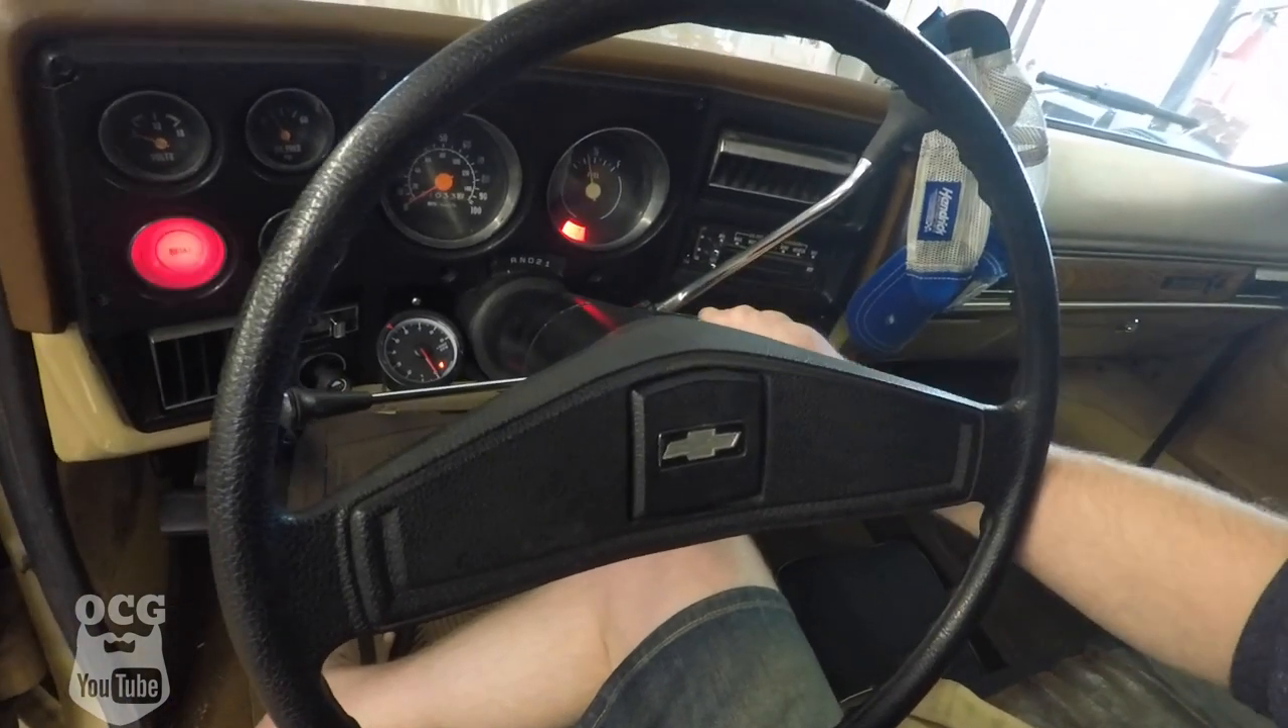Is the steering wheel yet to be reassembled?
No.